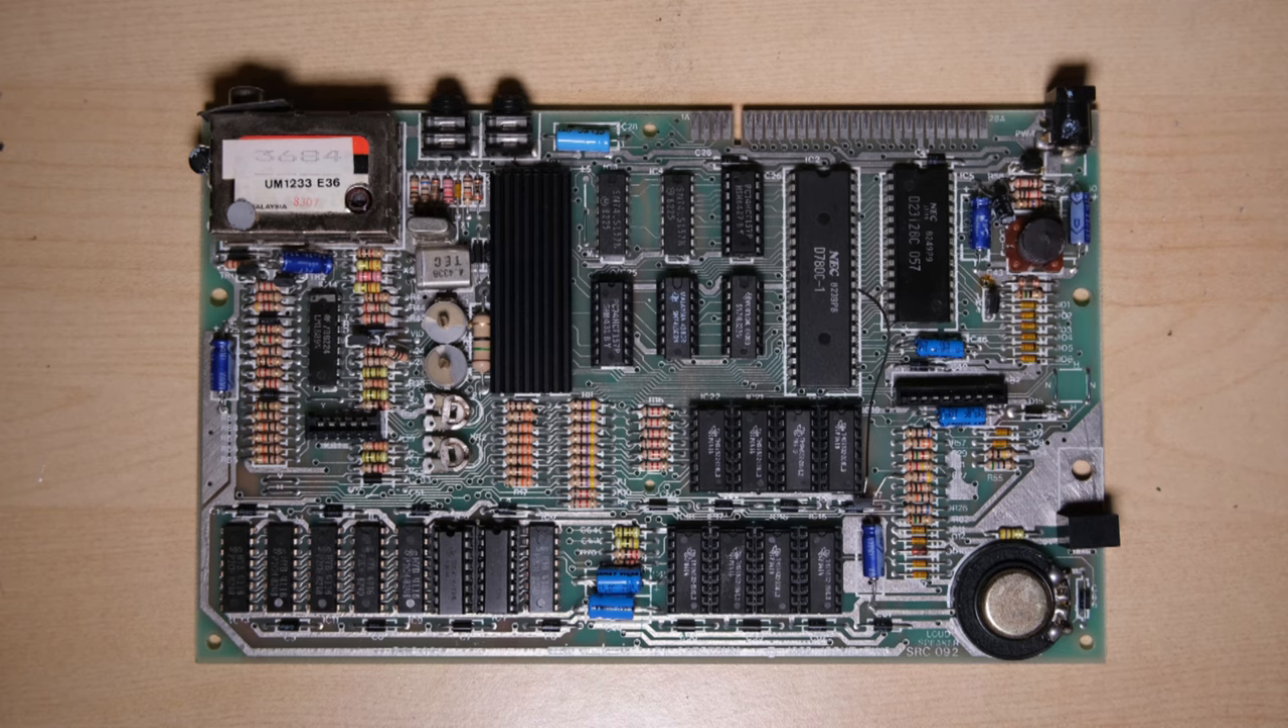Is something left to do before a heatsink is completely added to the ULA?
No.